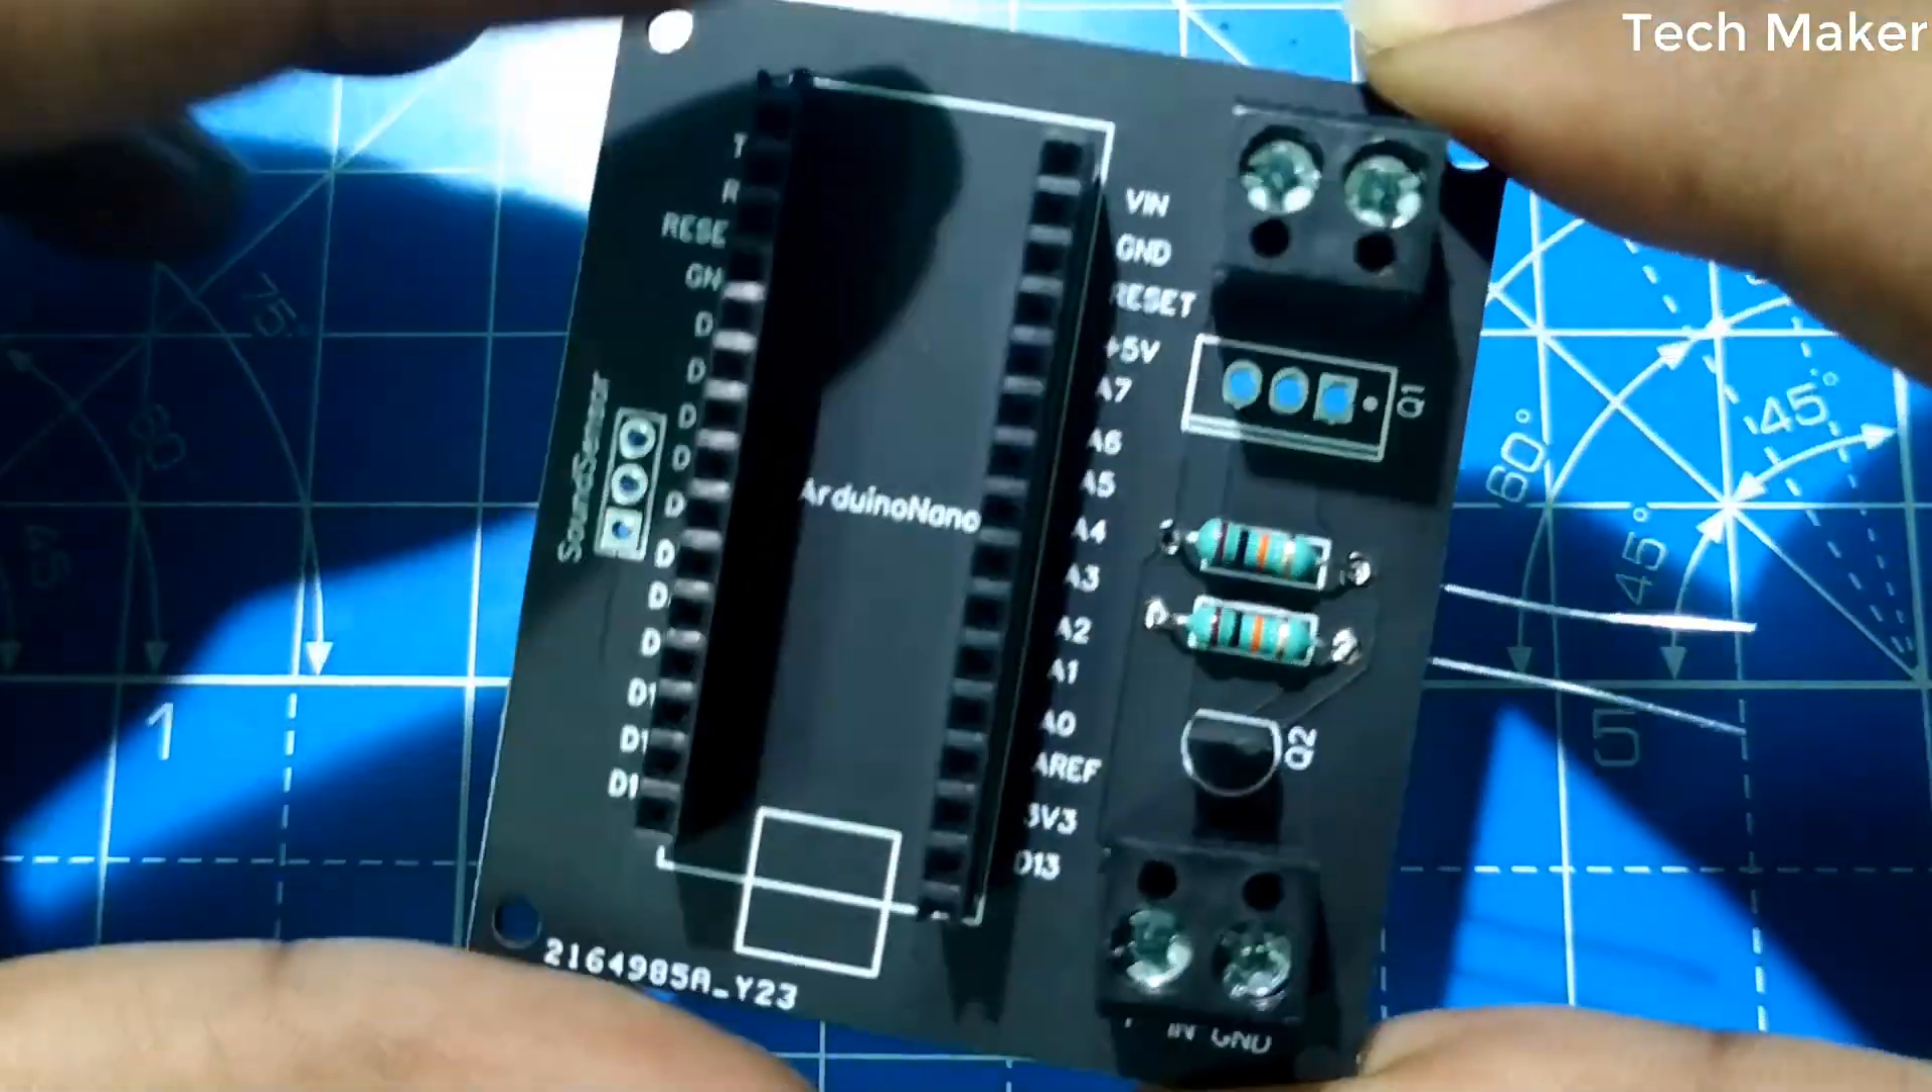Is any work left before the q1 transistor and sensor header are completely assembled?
Yes.